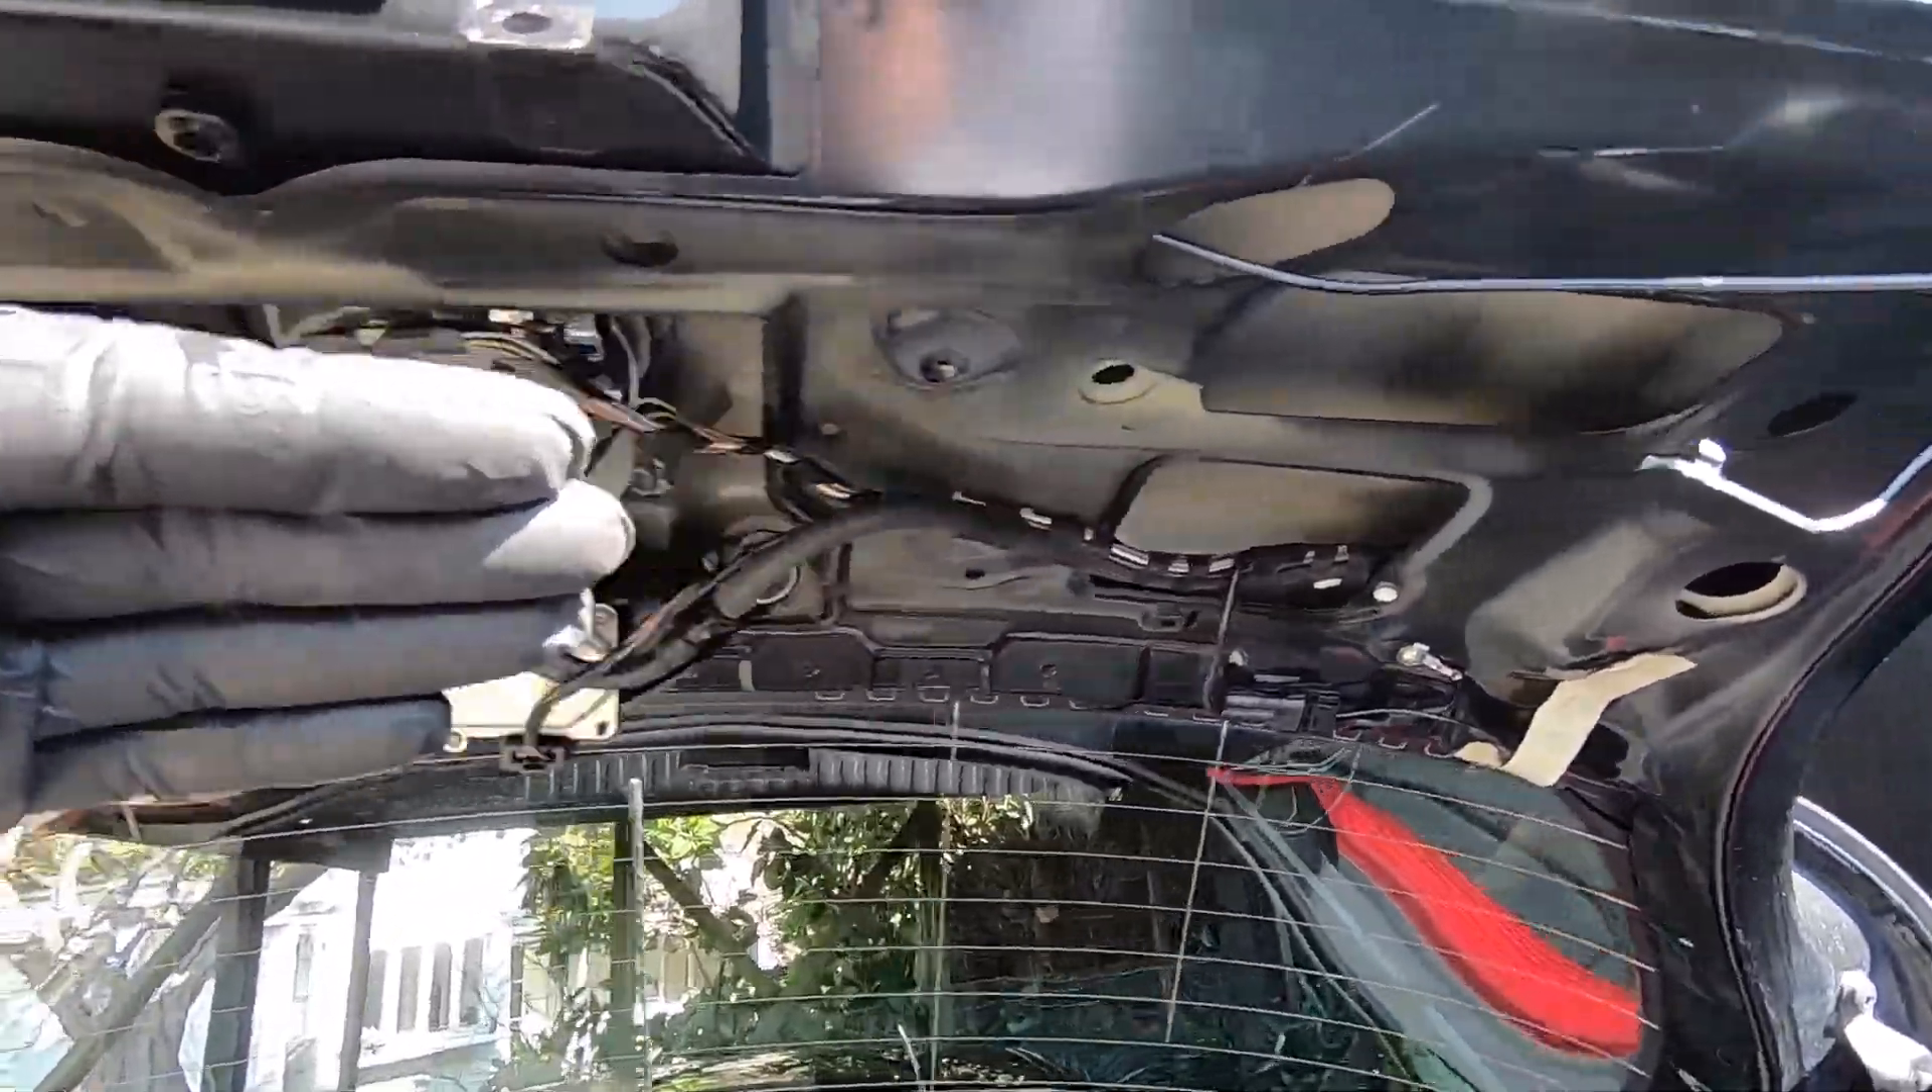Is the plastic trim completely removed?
Yes.